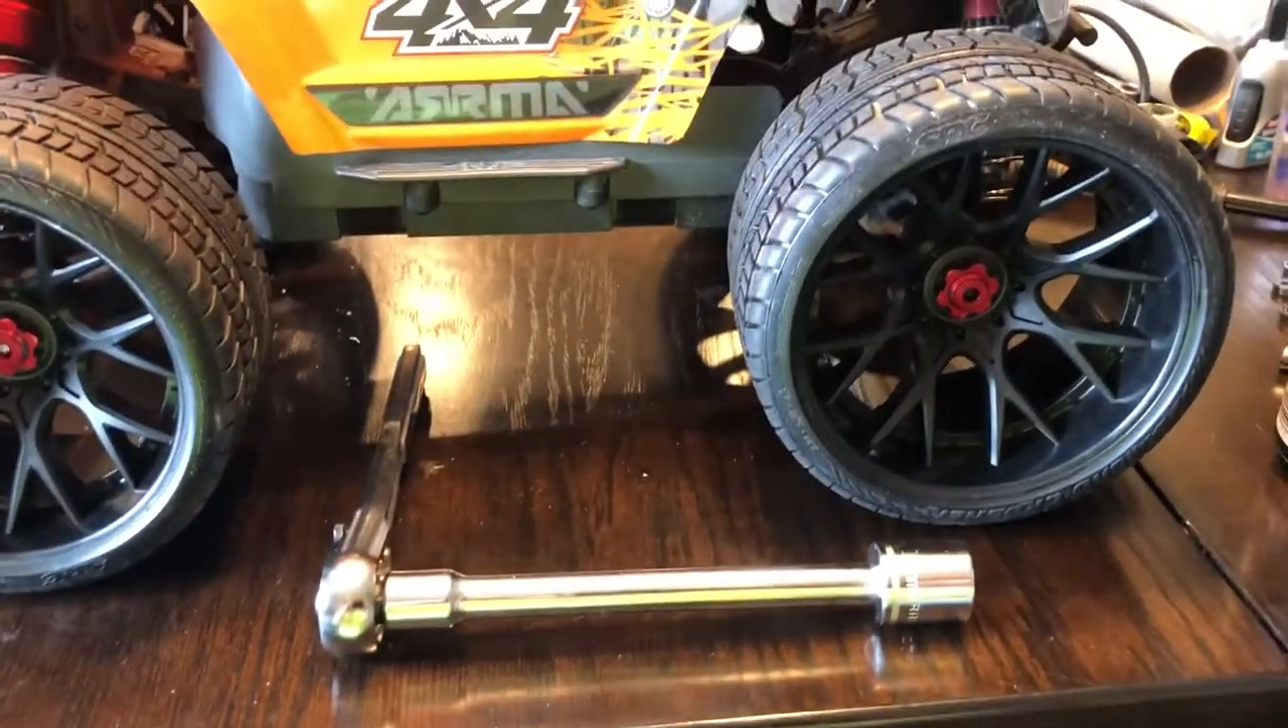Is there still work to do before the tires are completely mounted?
No.